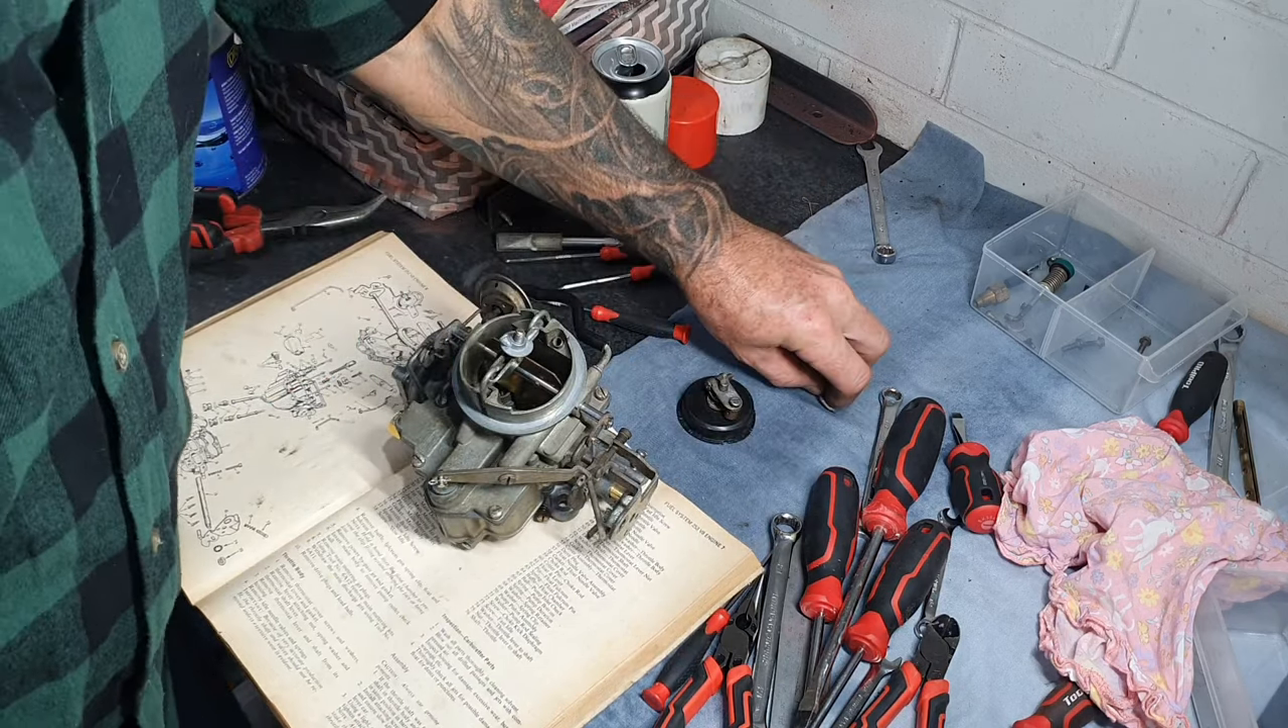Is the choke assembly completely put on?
No.